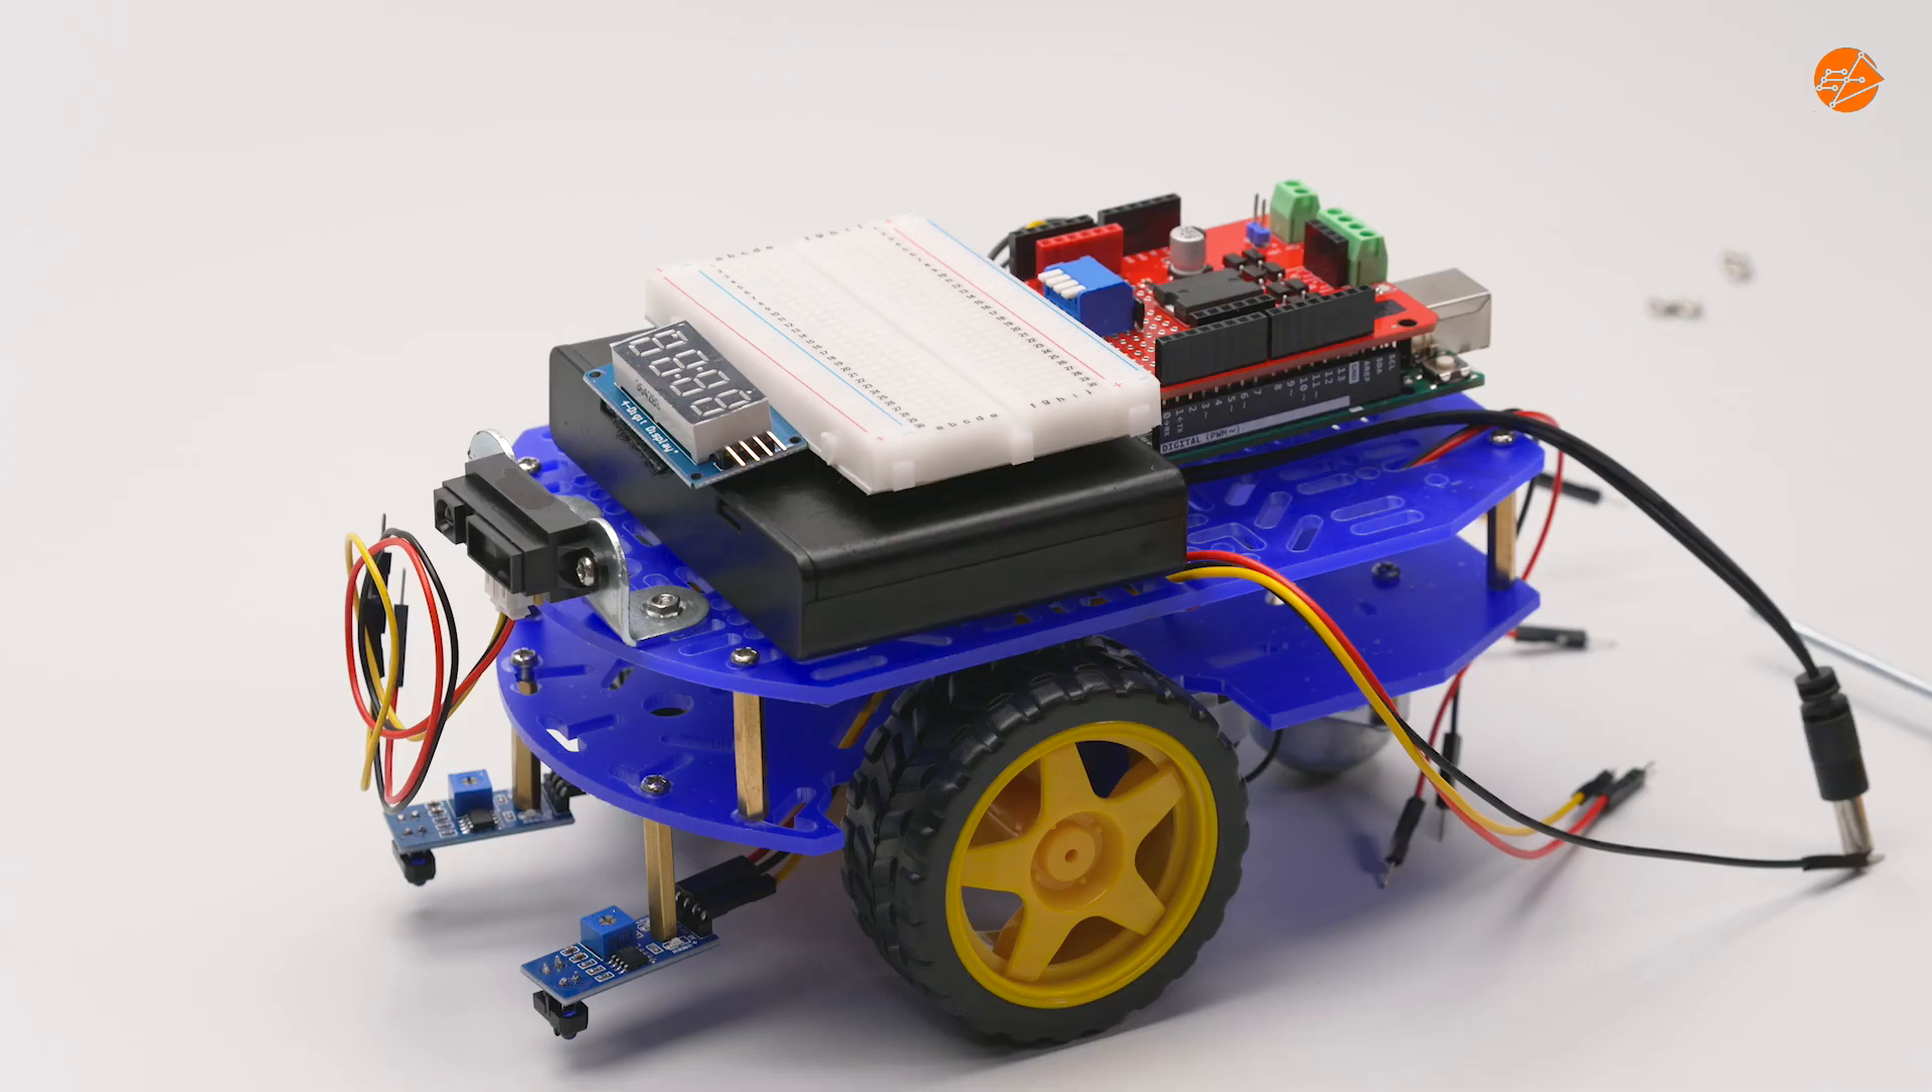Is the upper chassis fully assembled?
Yes.